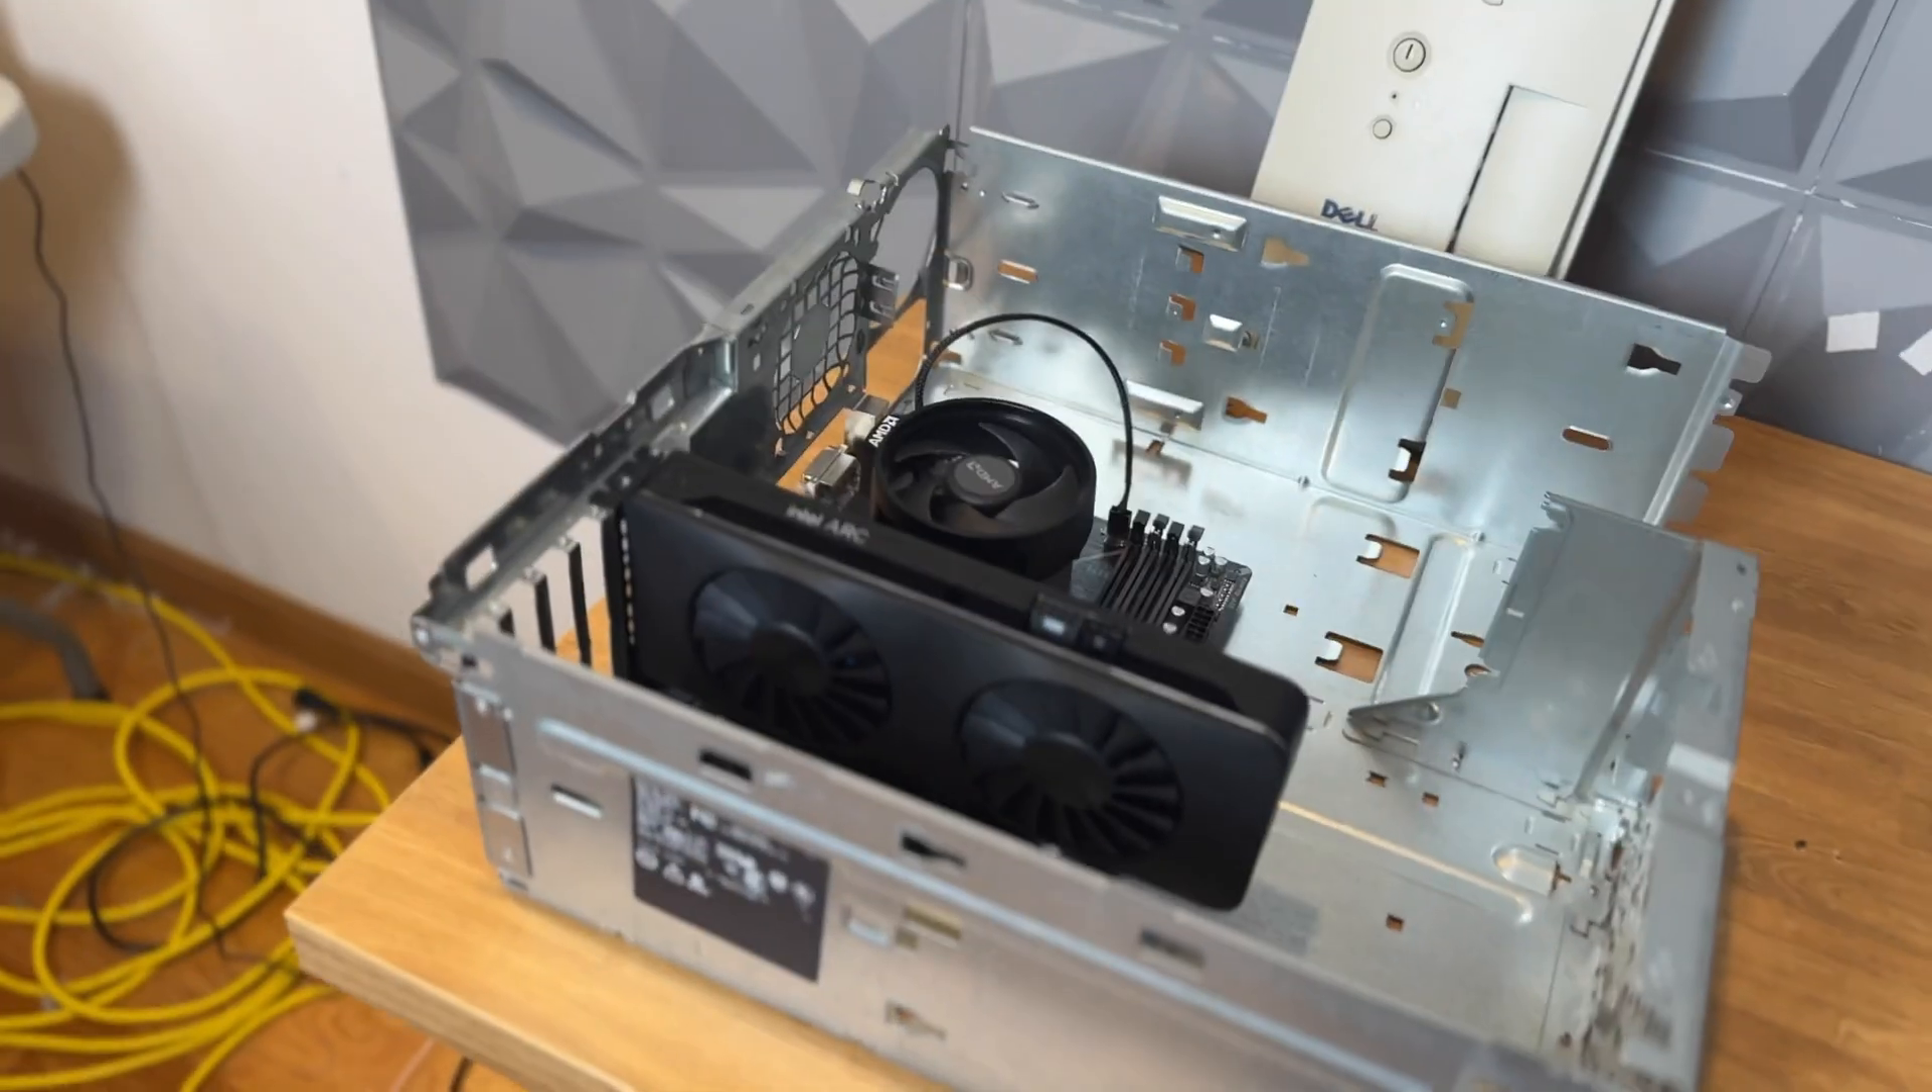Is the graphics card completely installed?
Yes.